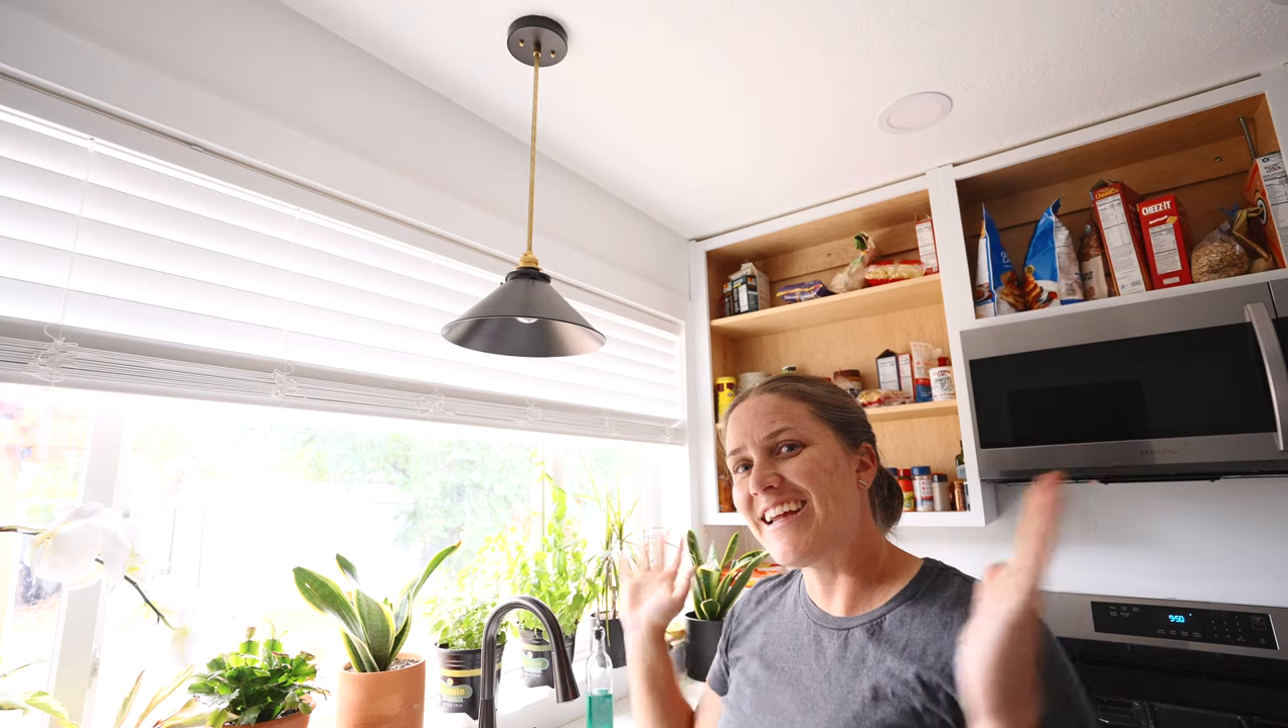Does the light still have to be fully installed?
No.